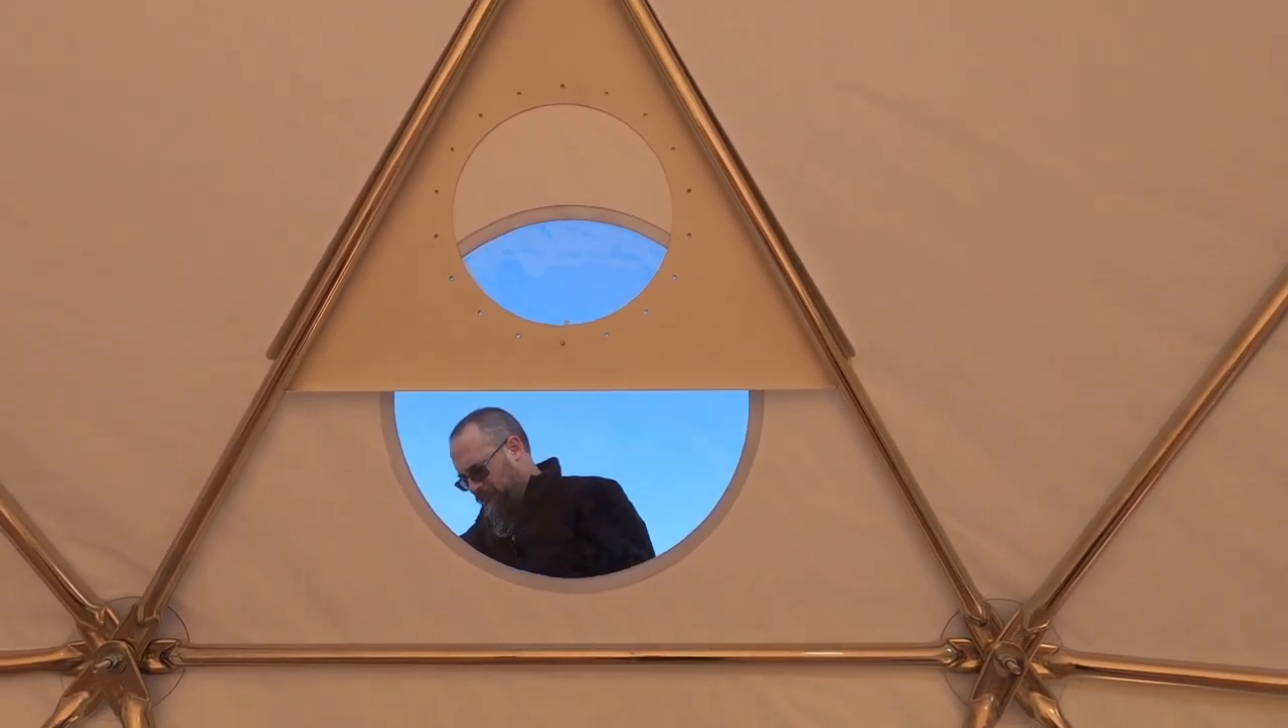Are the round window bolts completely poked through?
No.